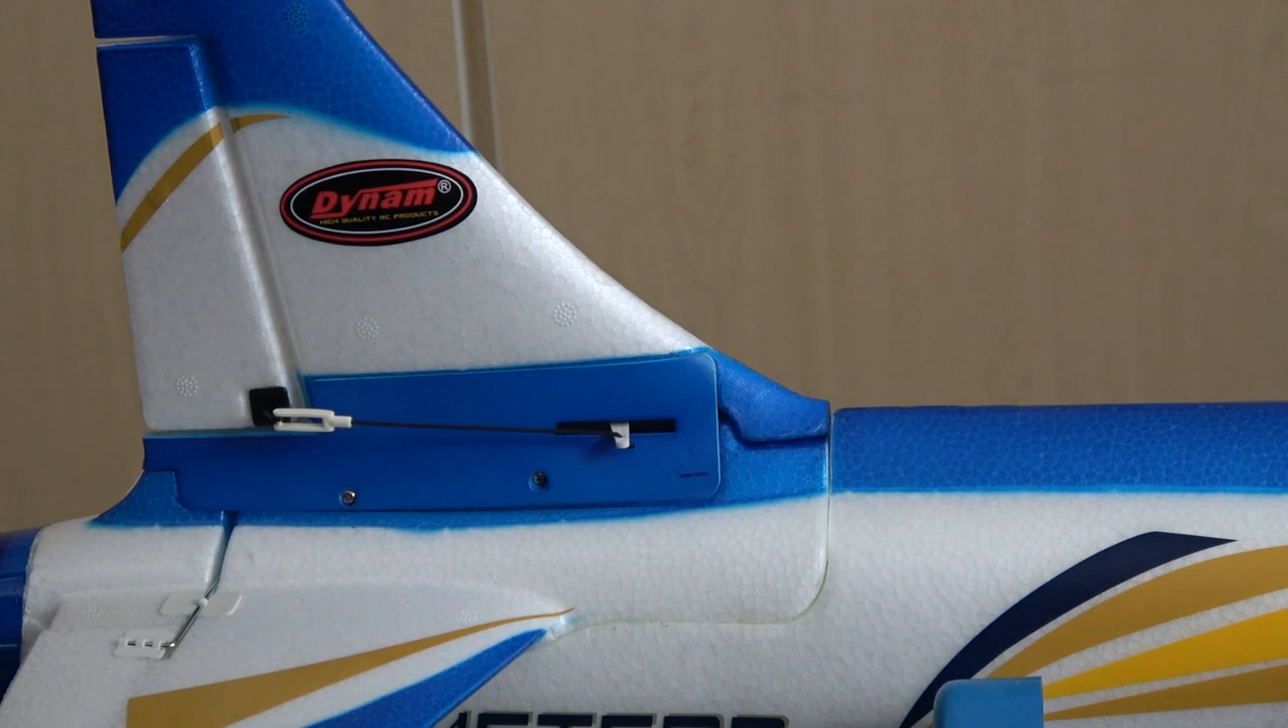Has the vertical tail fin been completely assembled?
Yes.